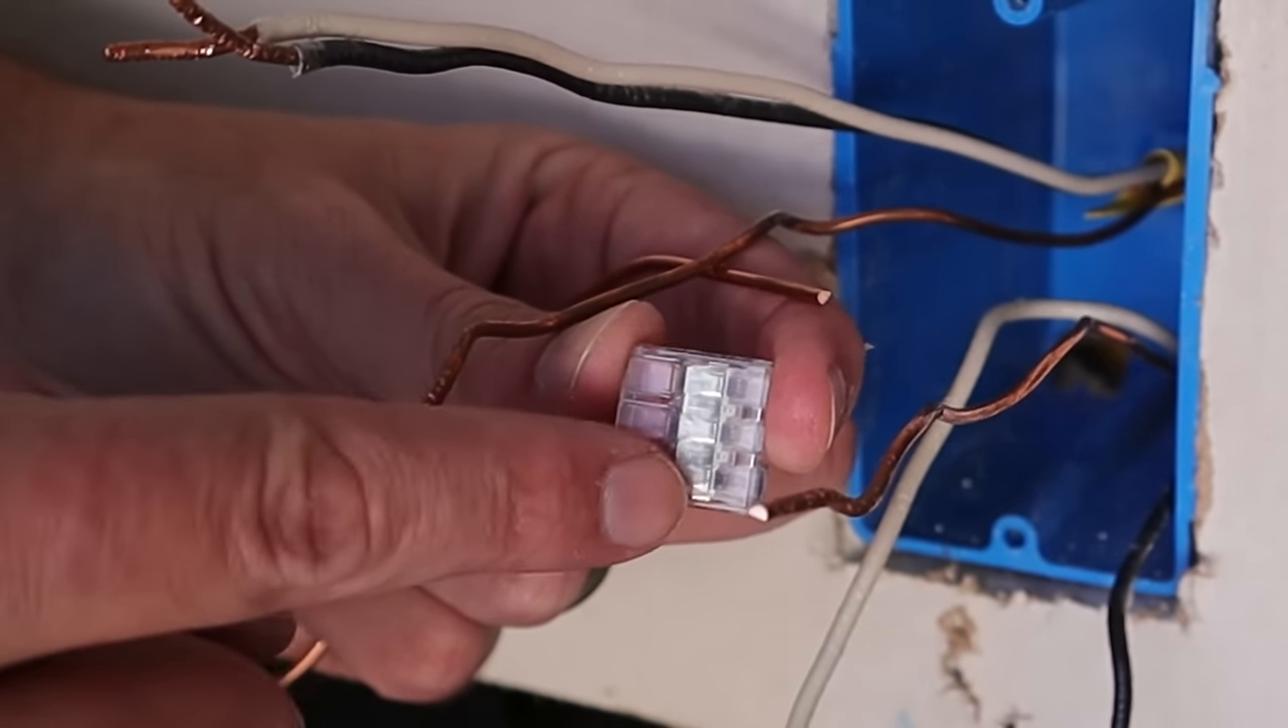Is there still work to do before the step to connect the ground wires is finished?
Yes.